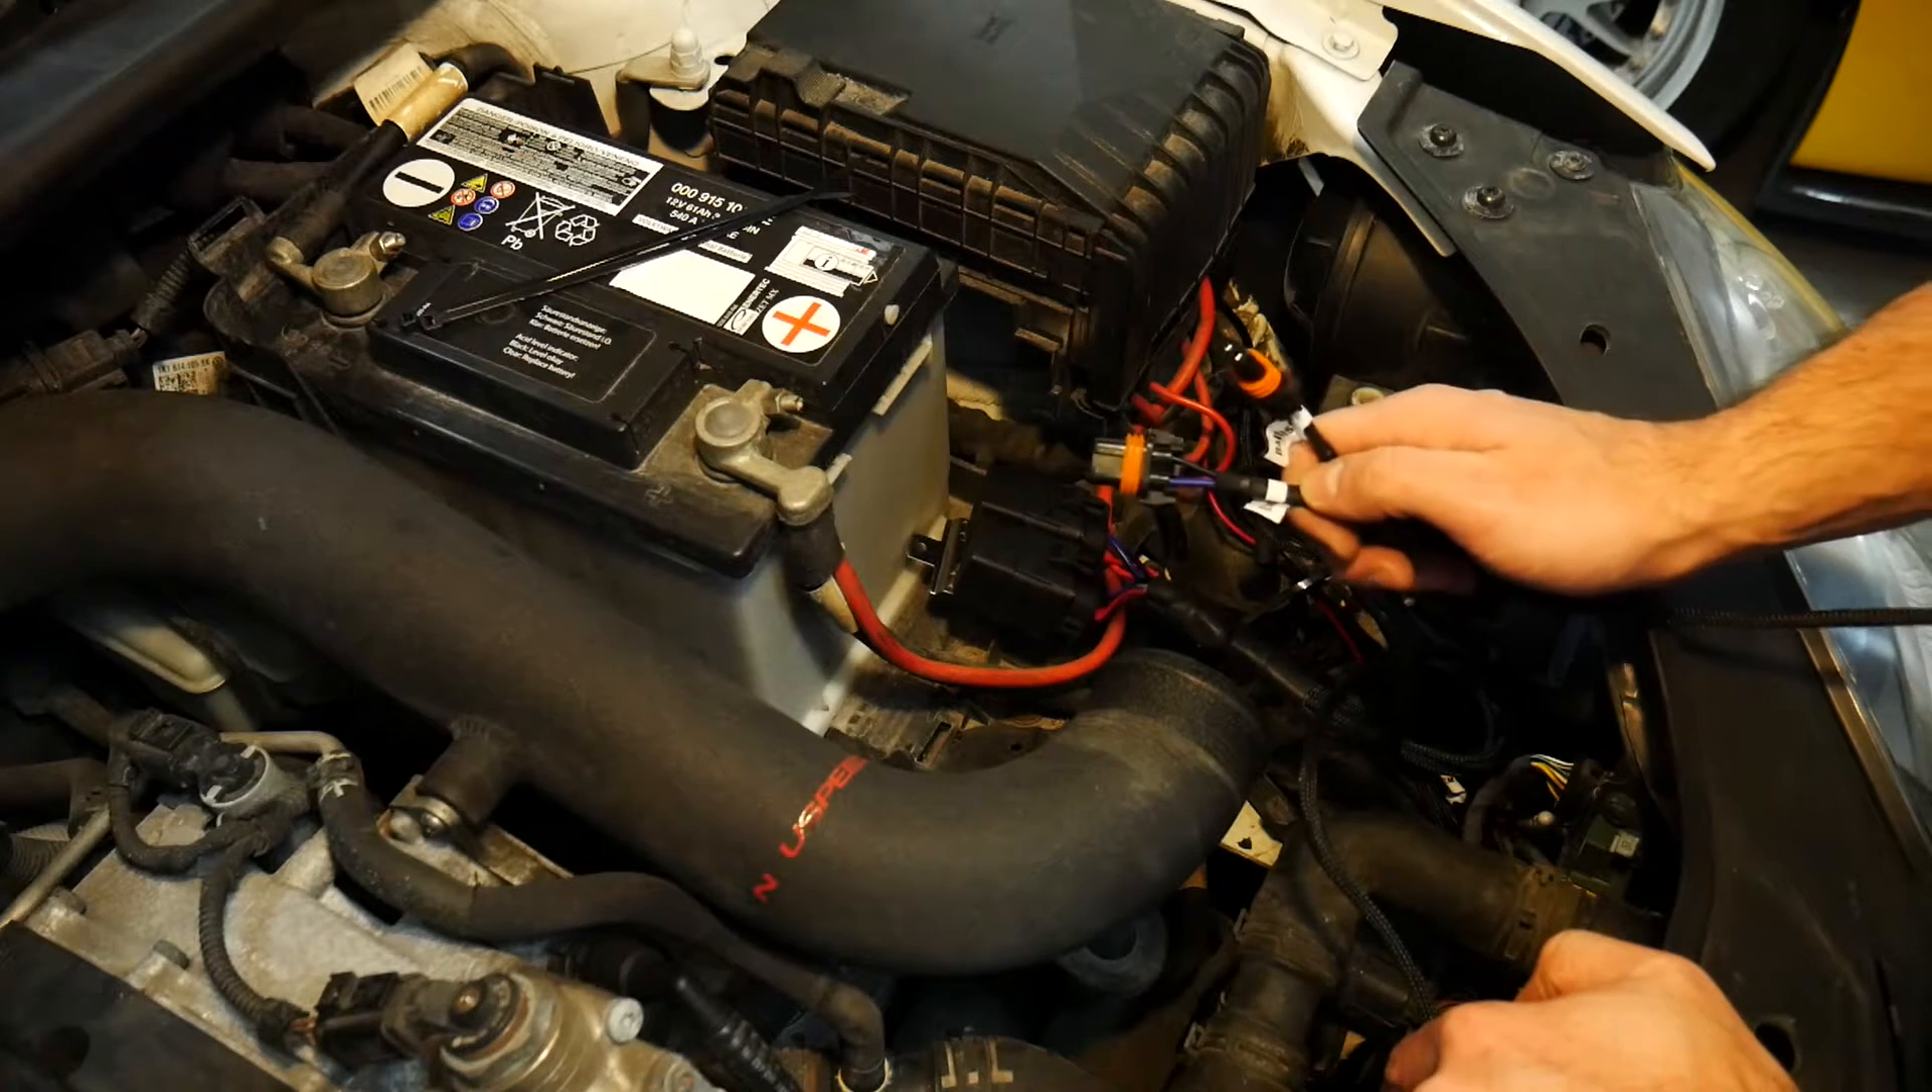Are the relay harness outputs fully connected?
No.